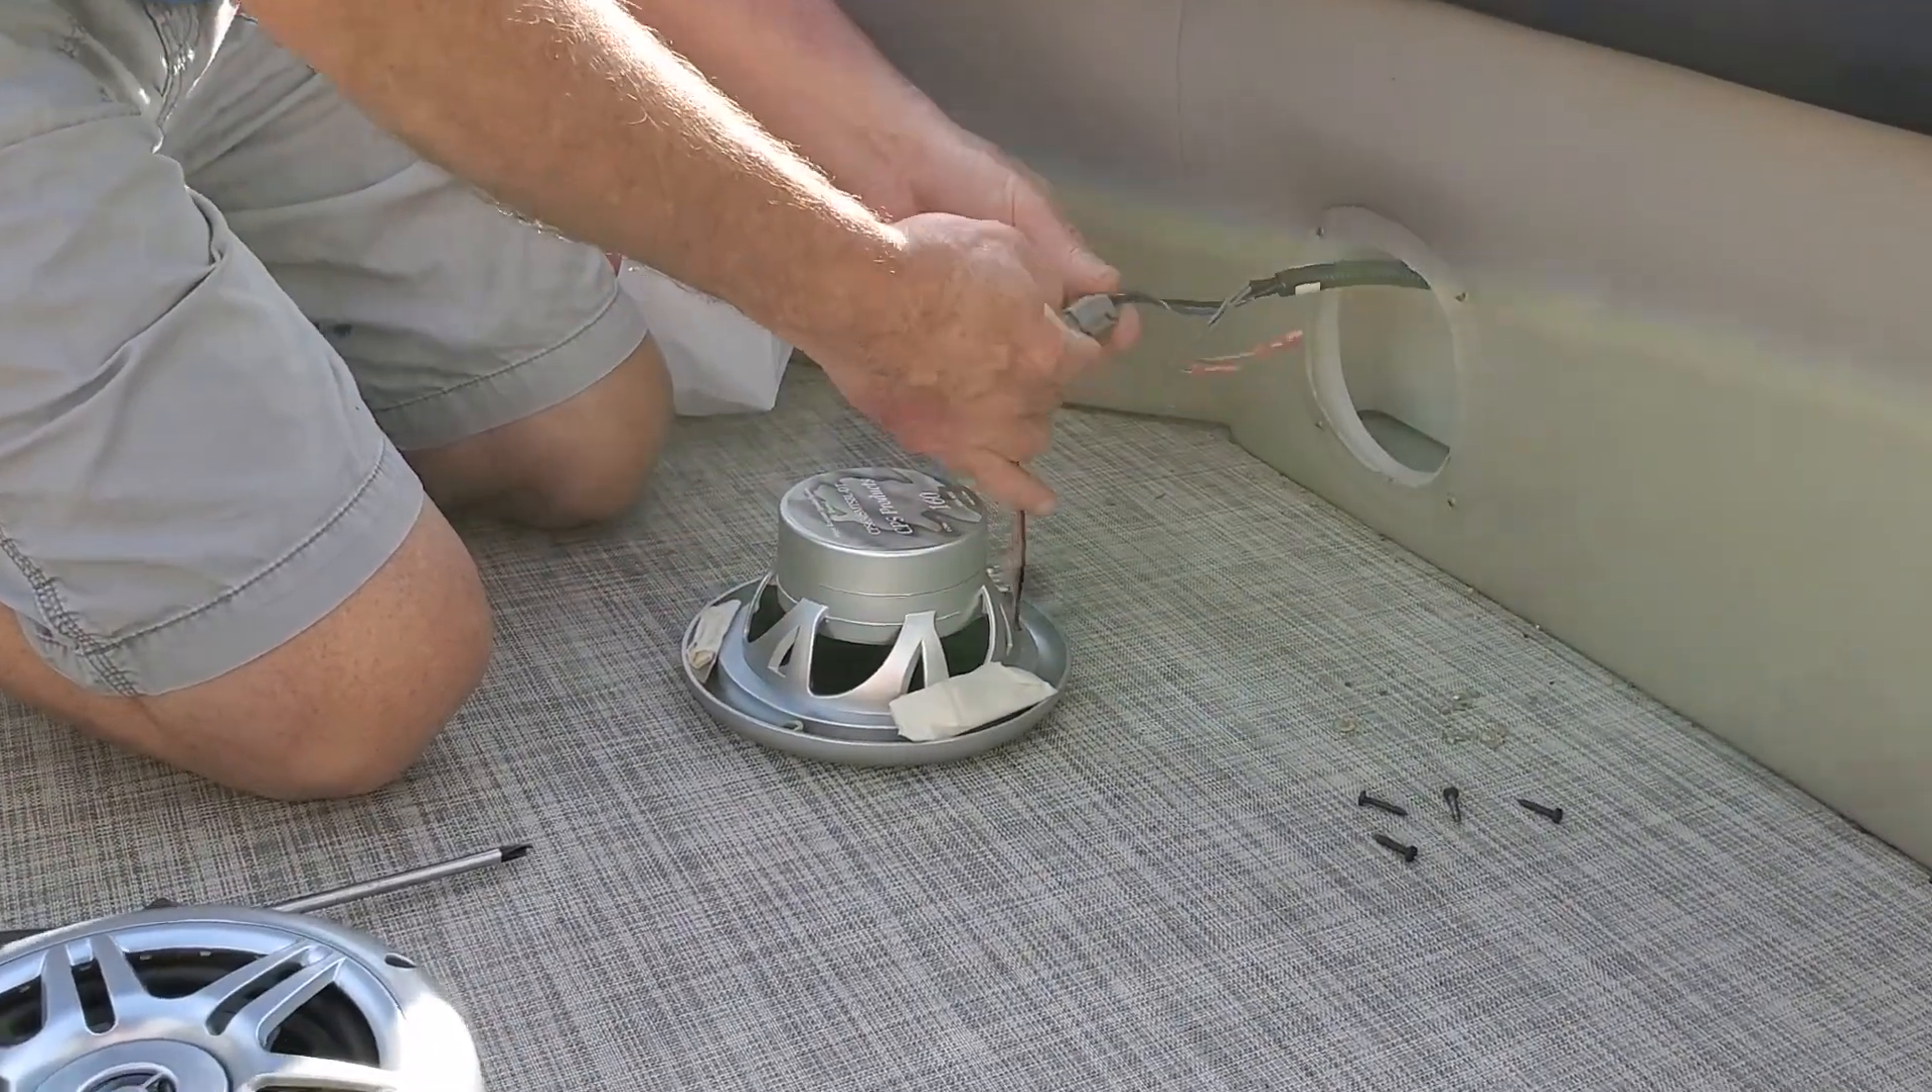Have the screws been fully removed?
Yes.